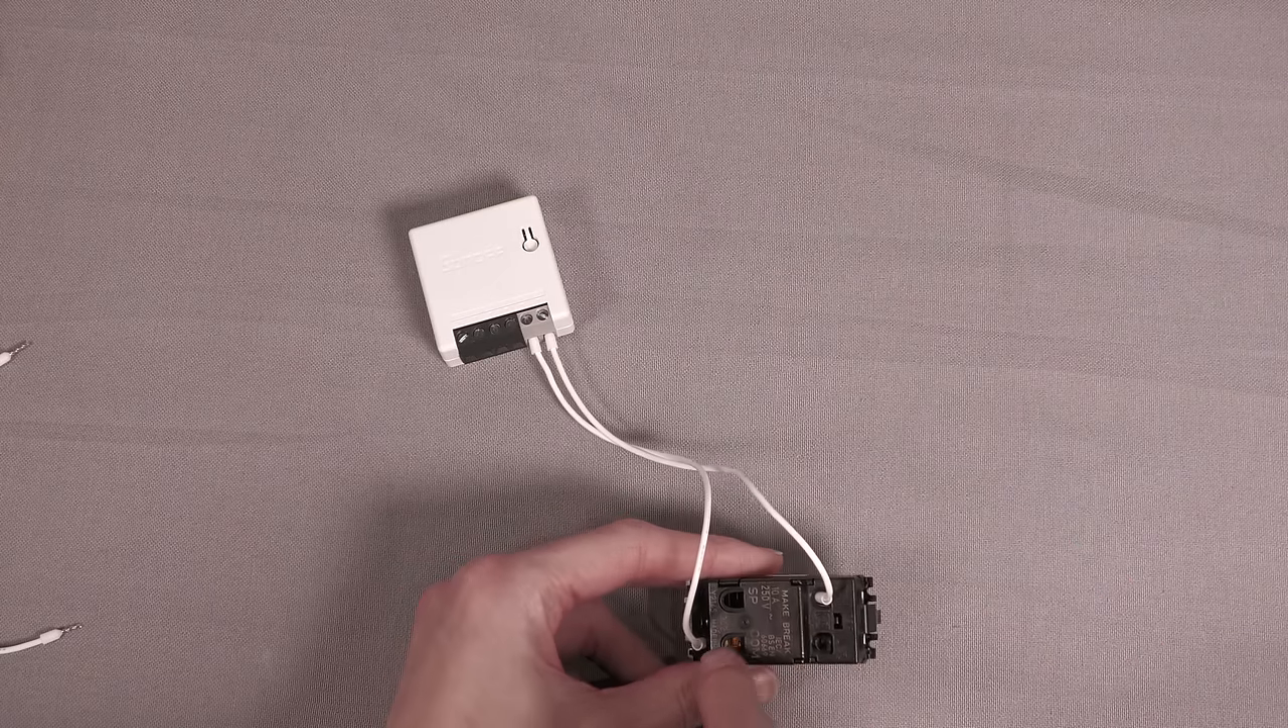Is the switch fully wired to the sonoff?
Yes.